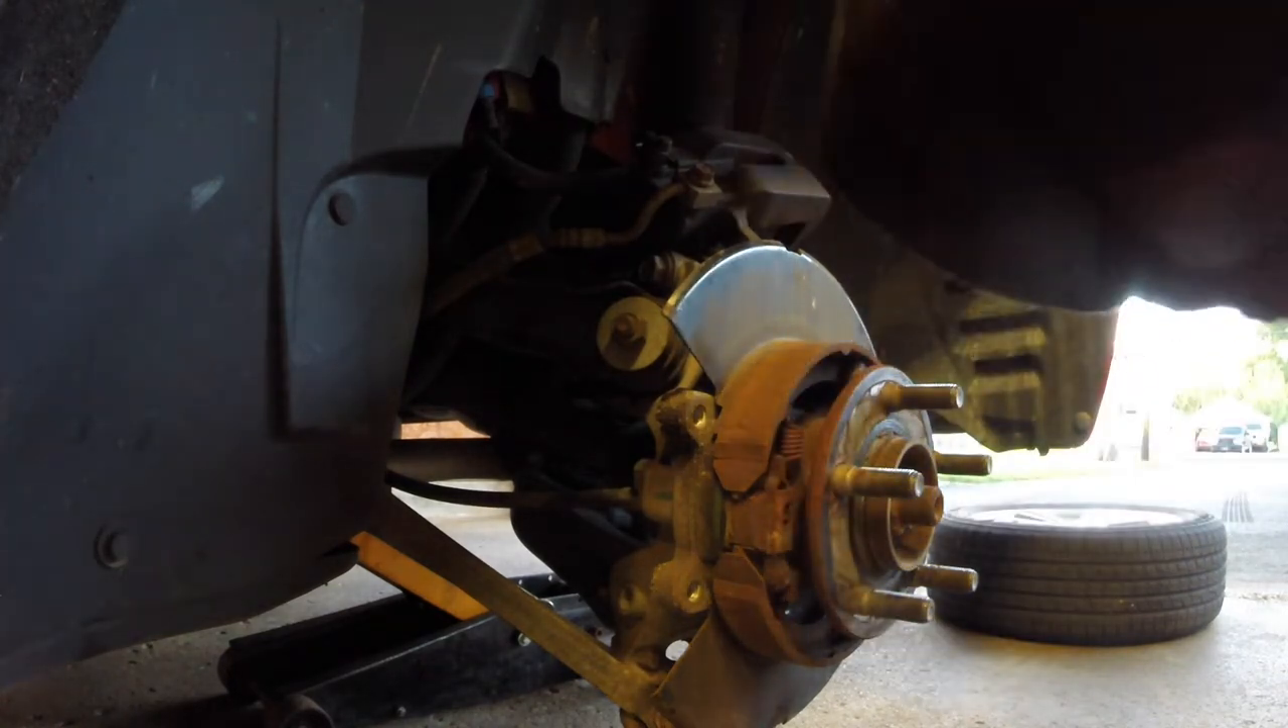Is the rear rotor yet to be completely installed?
Yes.